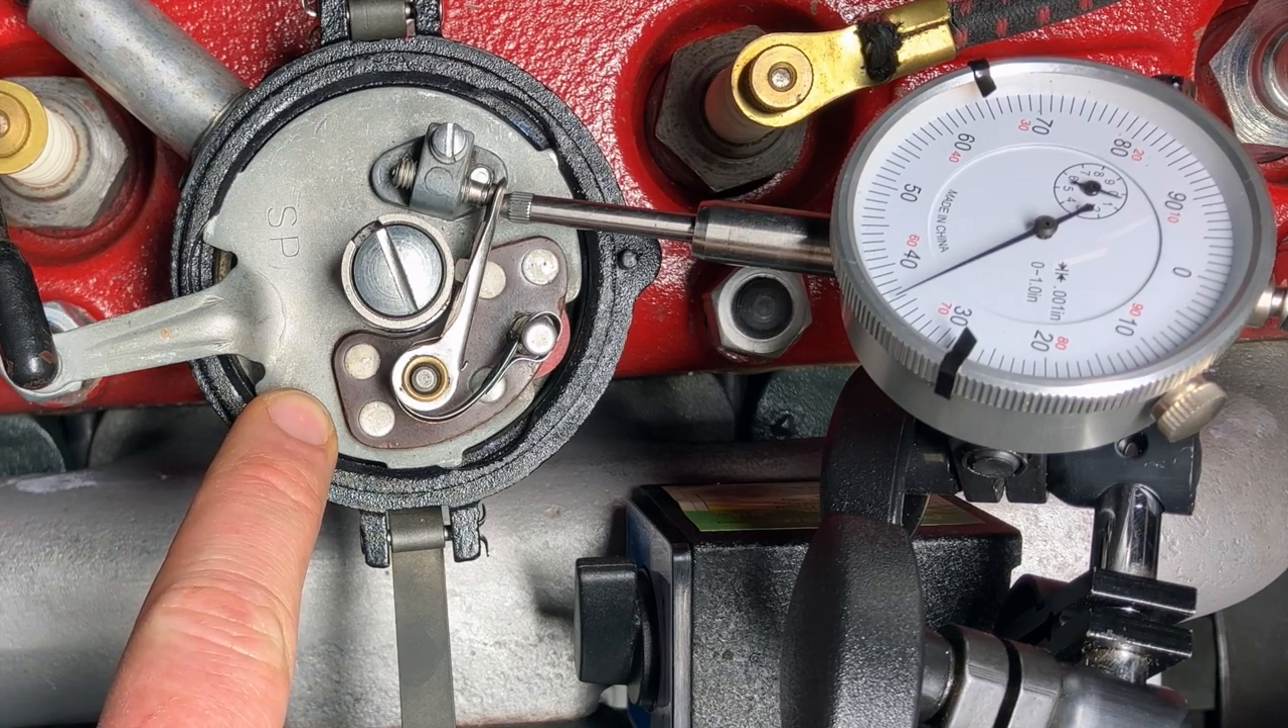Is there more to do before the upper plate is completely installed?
No.